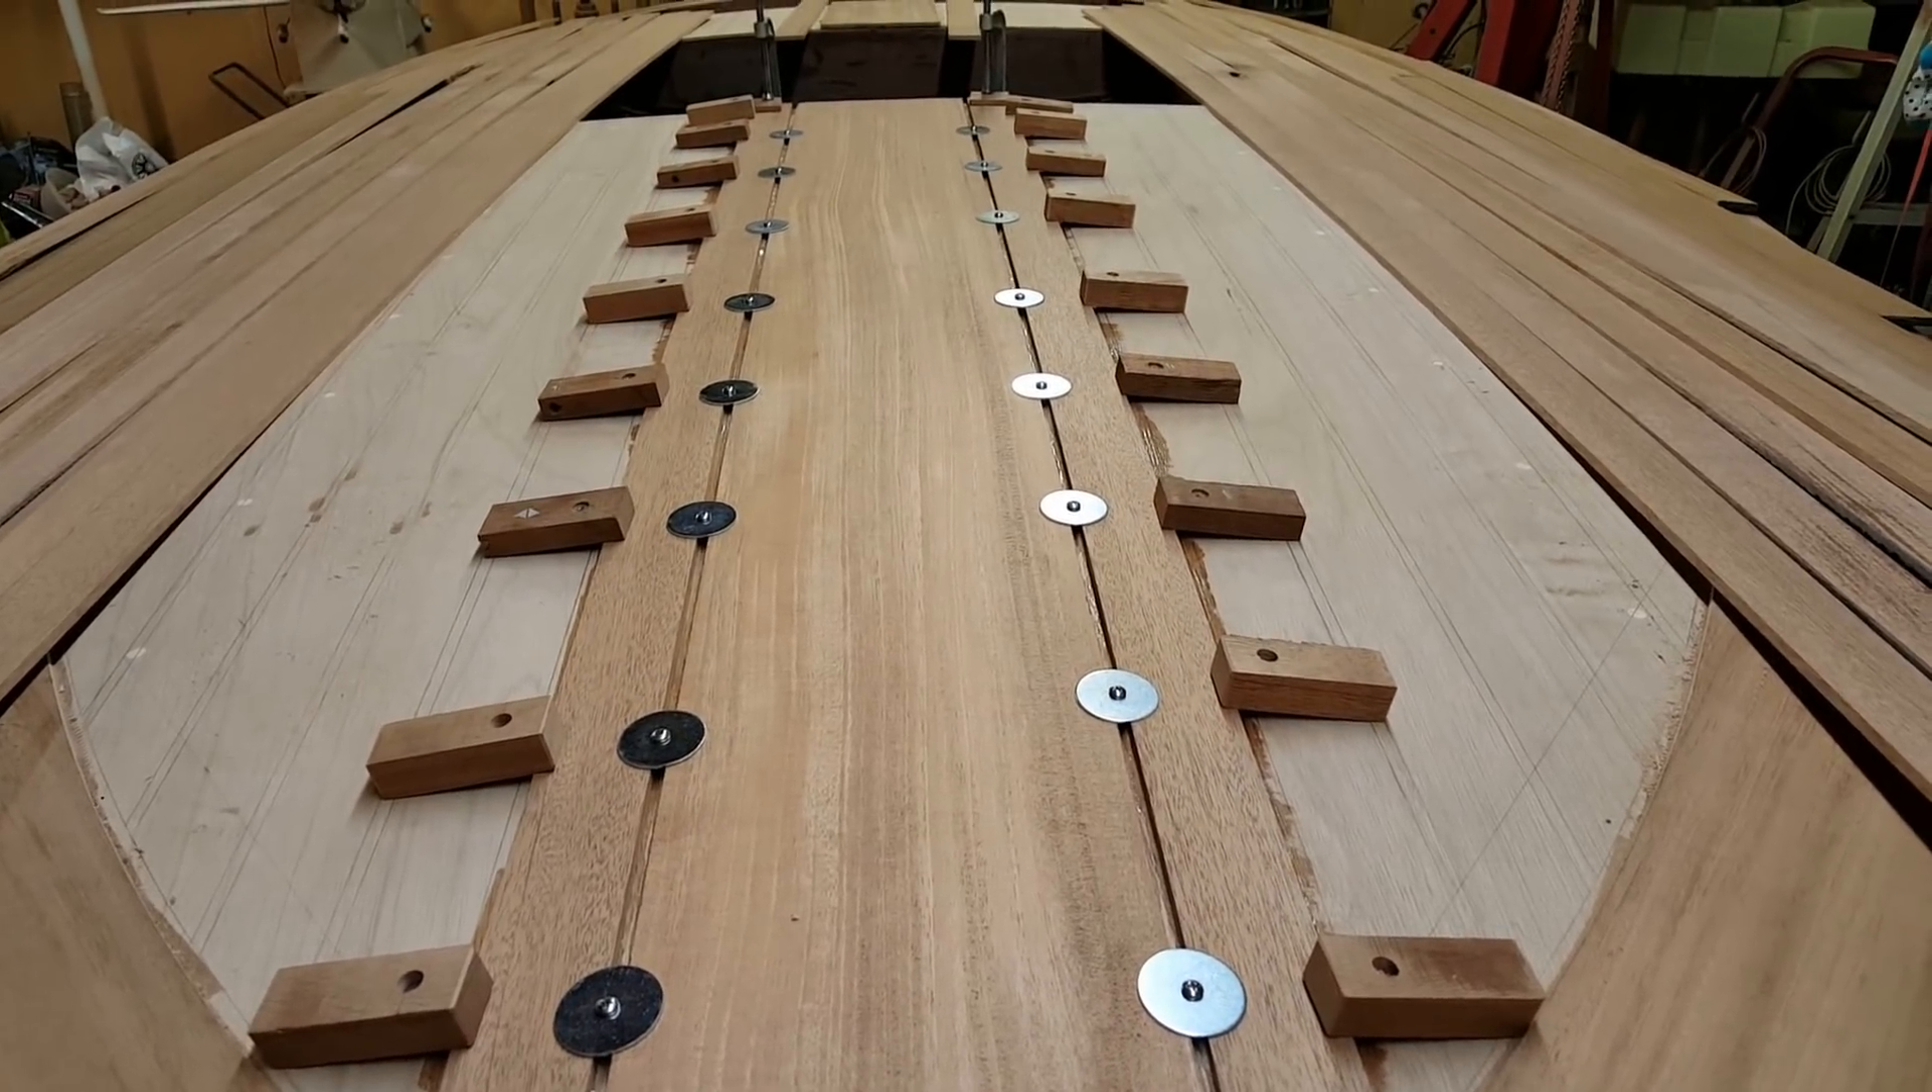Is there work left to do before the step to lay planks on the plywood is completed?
Yes.